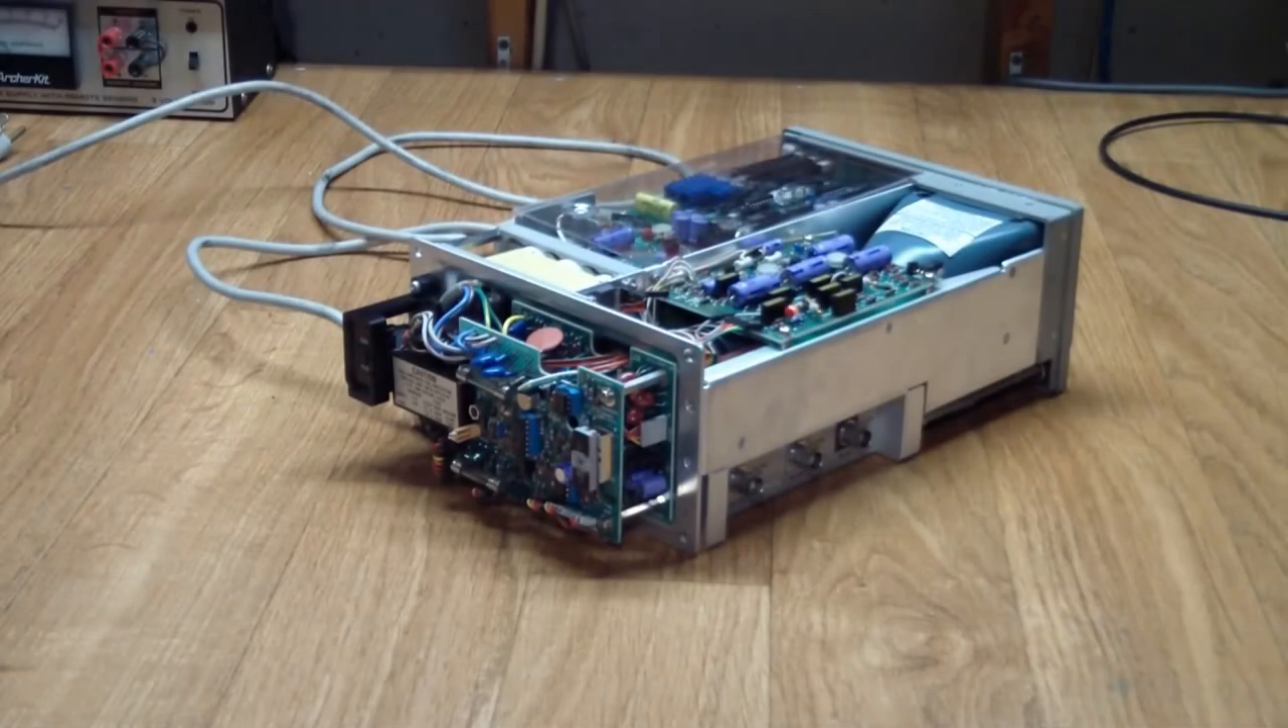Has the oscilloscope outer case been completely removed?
Yes.